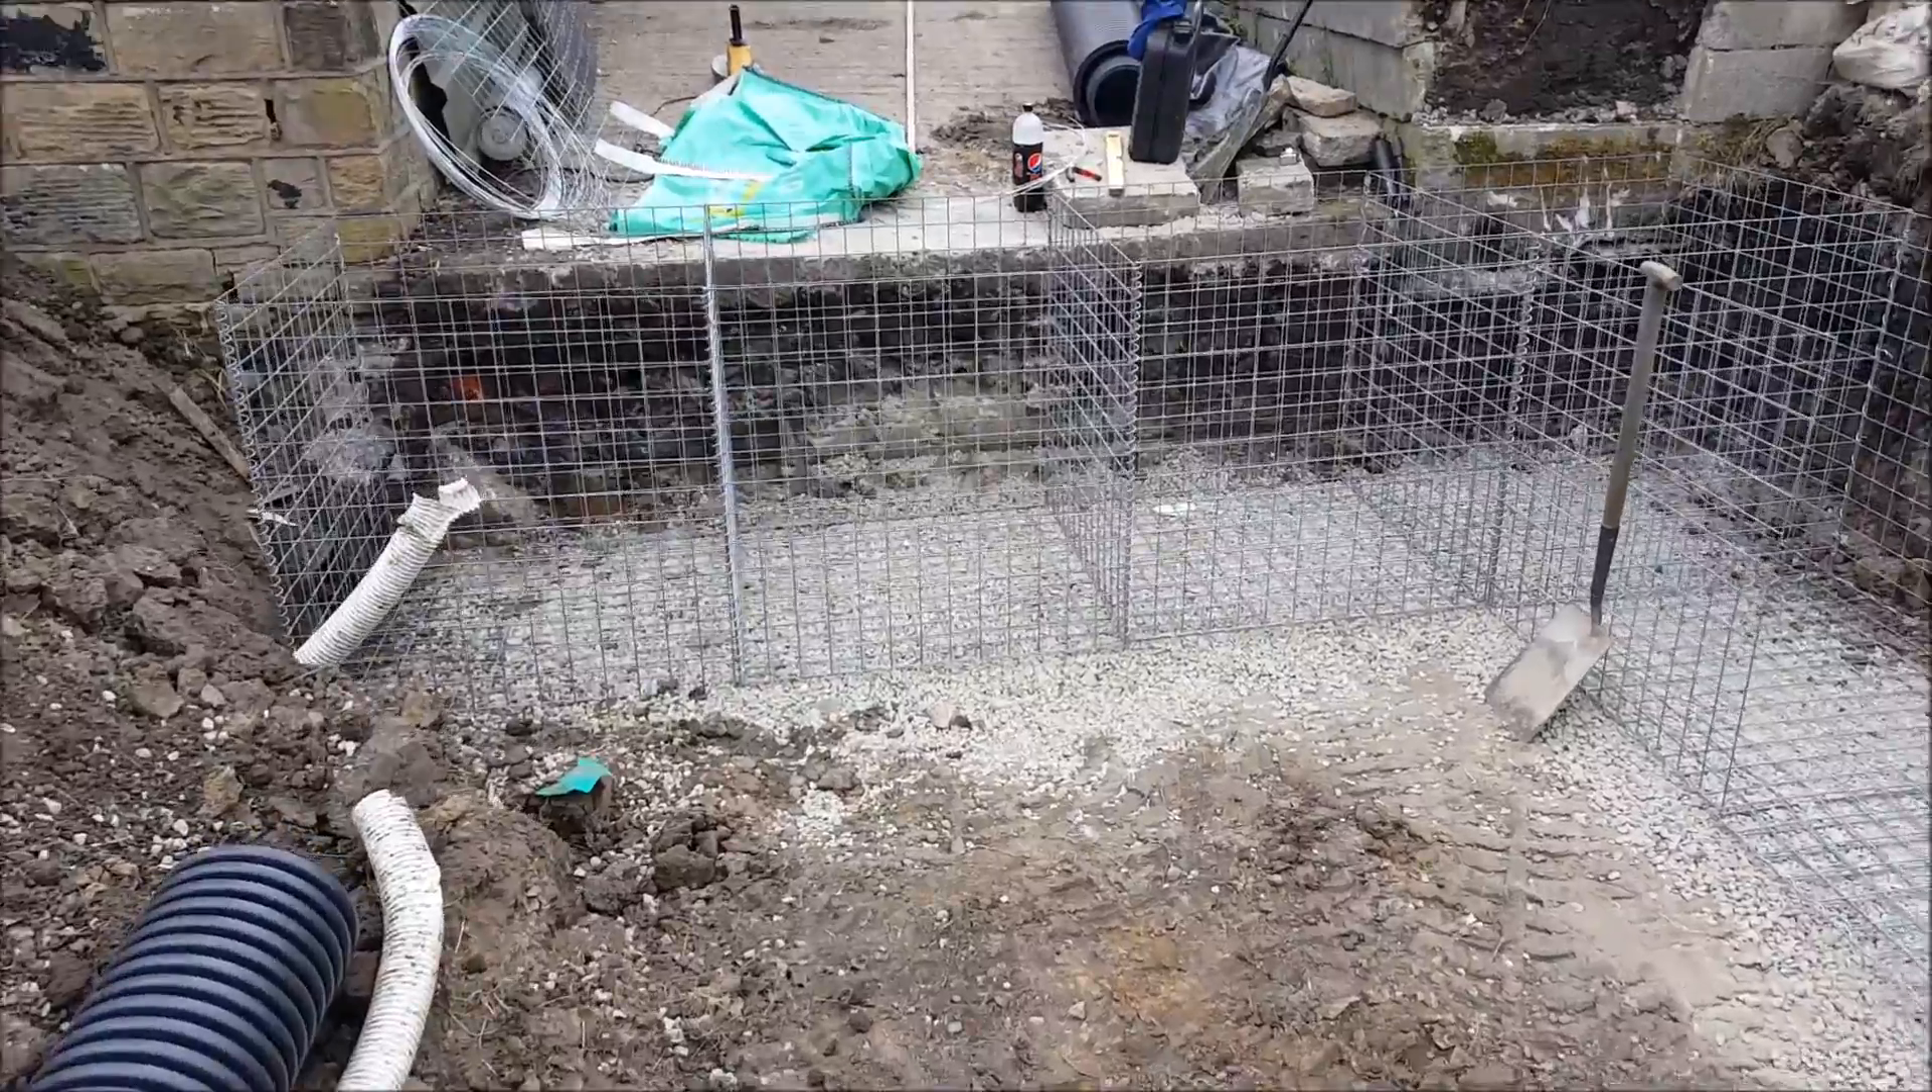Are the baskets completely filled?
No.